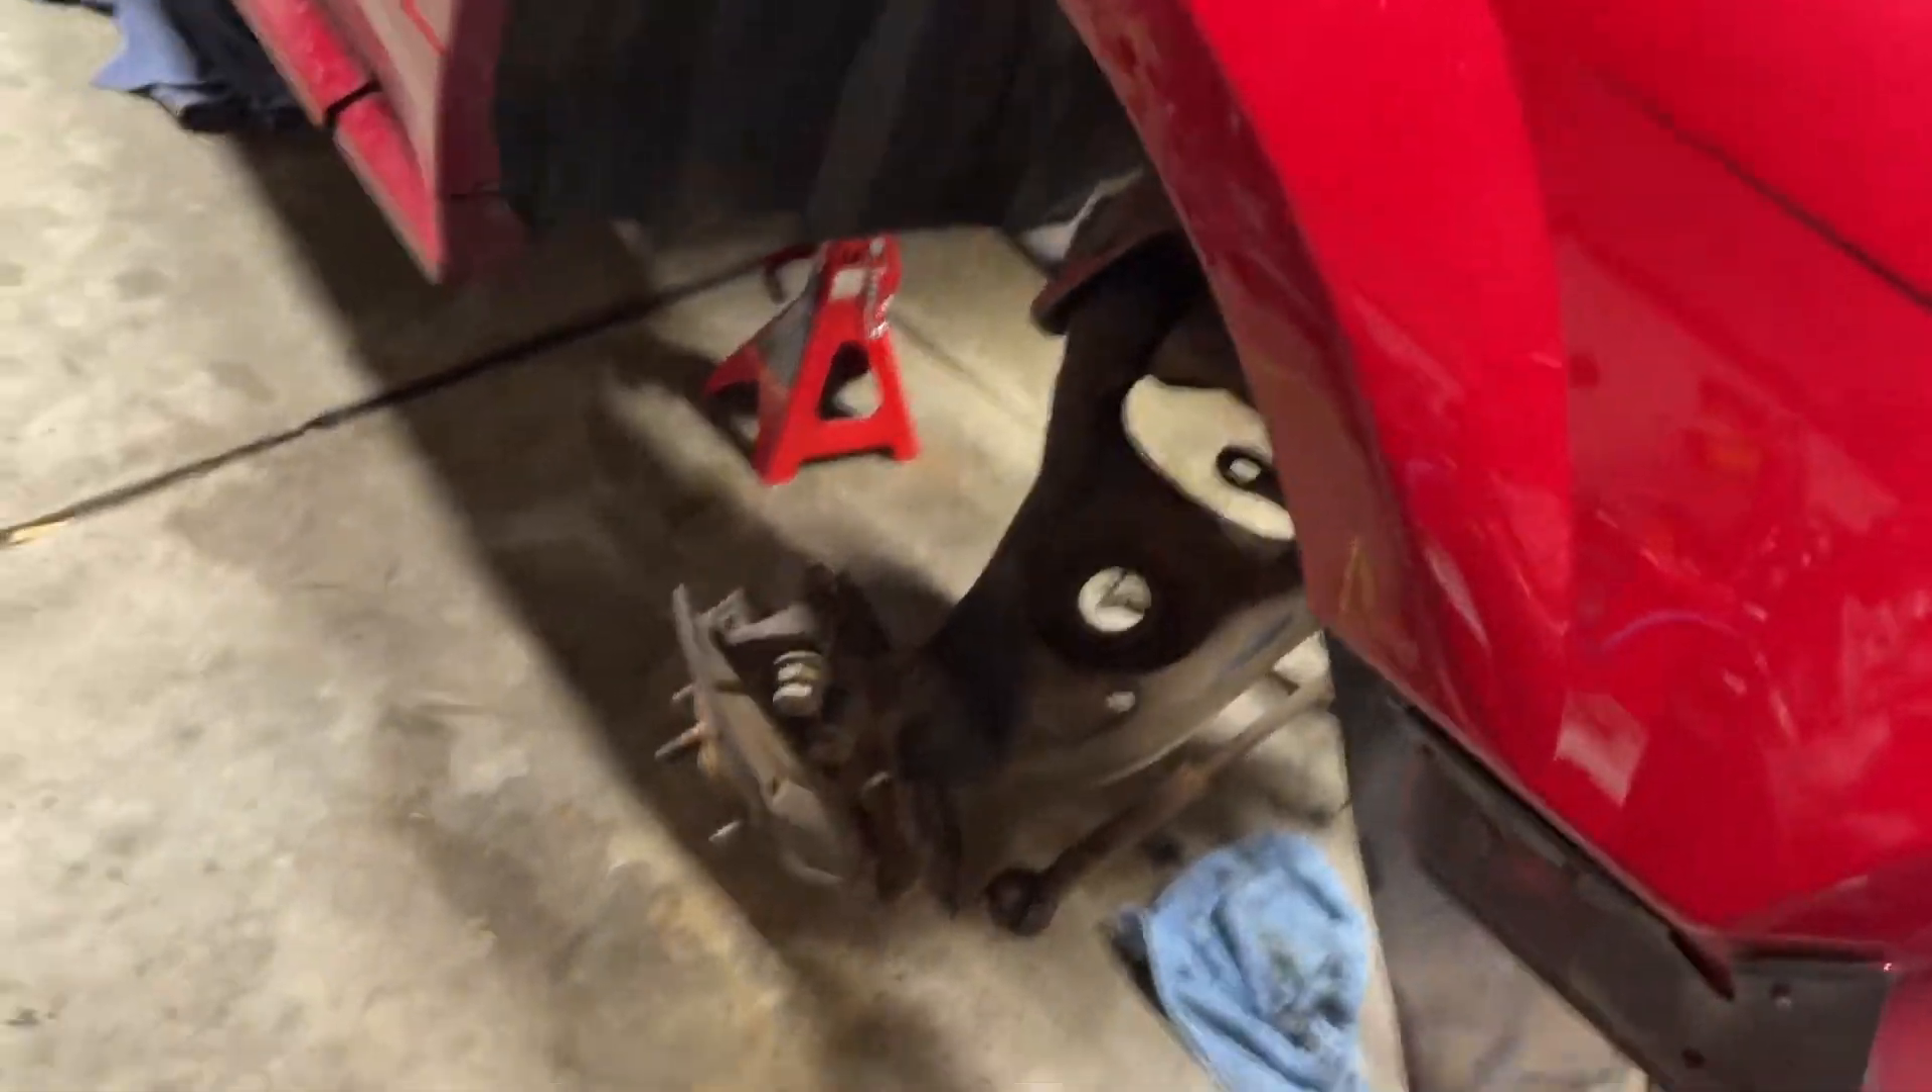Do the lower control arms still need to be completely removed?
Yes.